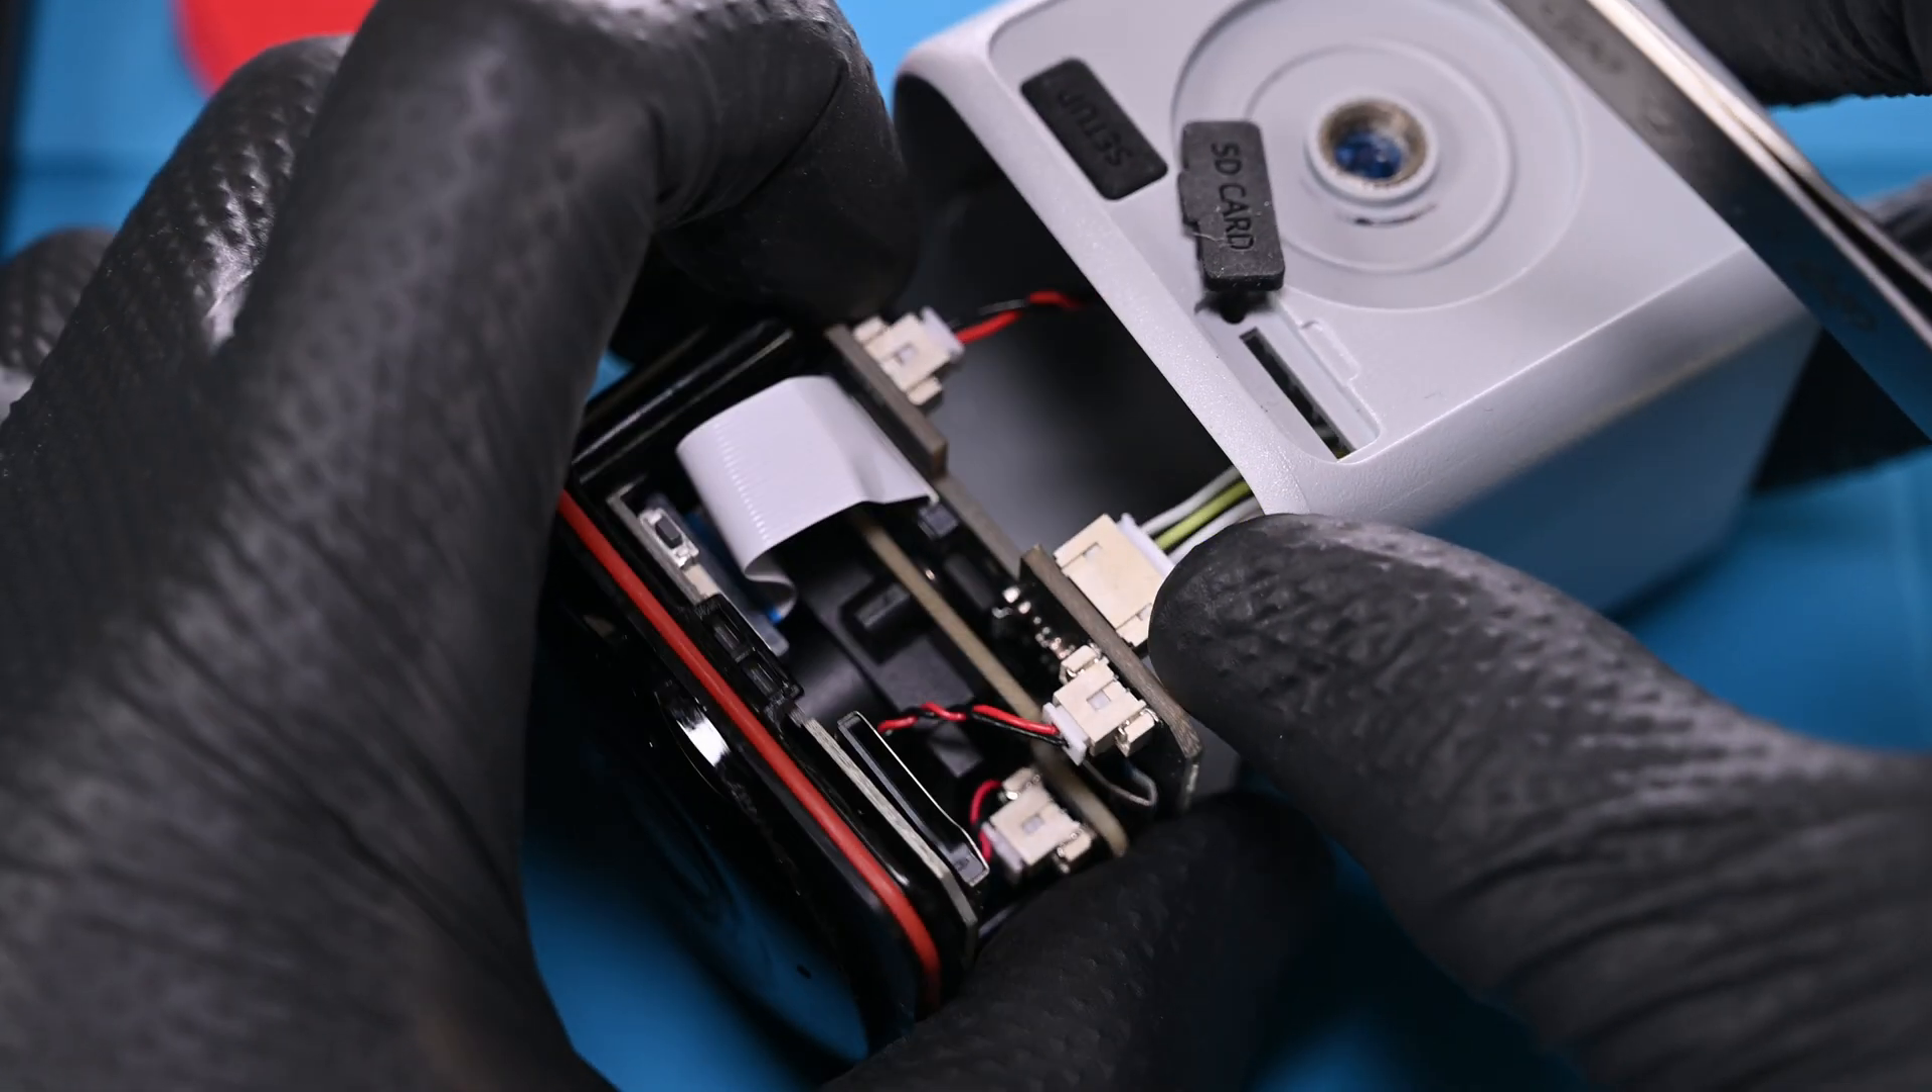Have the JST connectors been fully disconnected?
No.